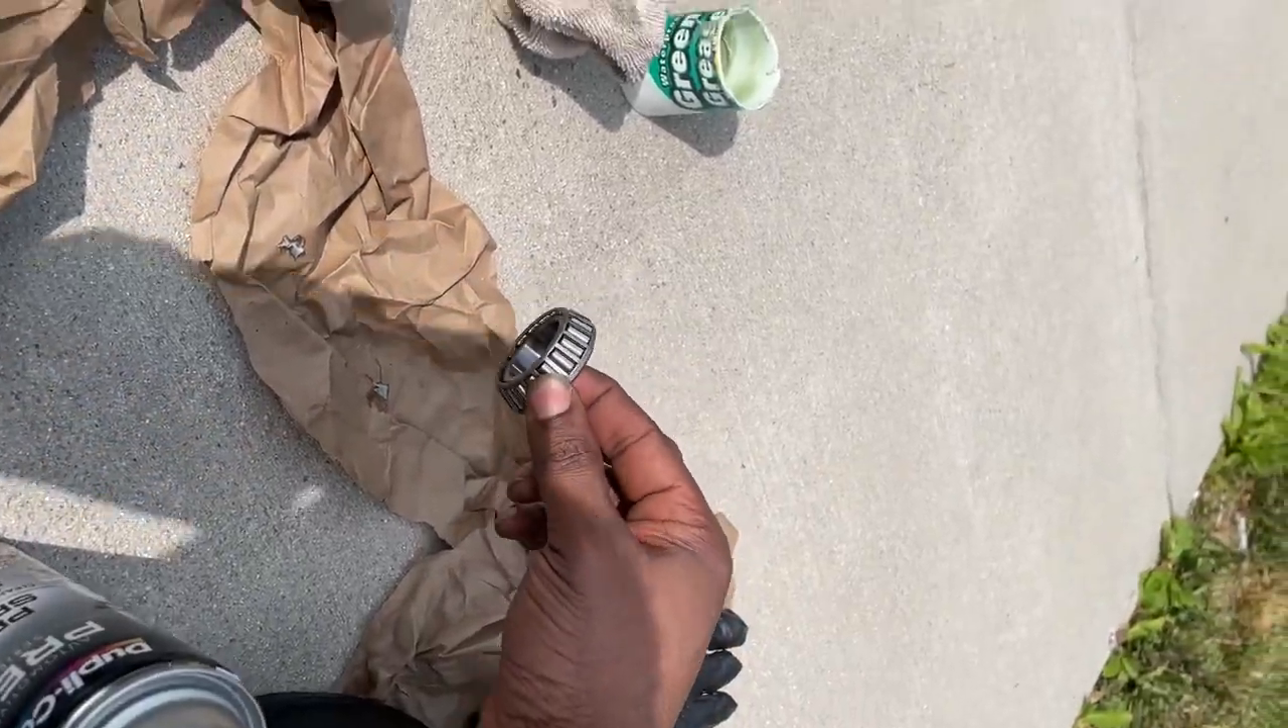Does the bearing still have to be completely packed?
Yes.